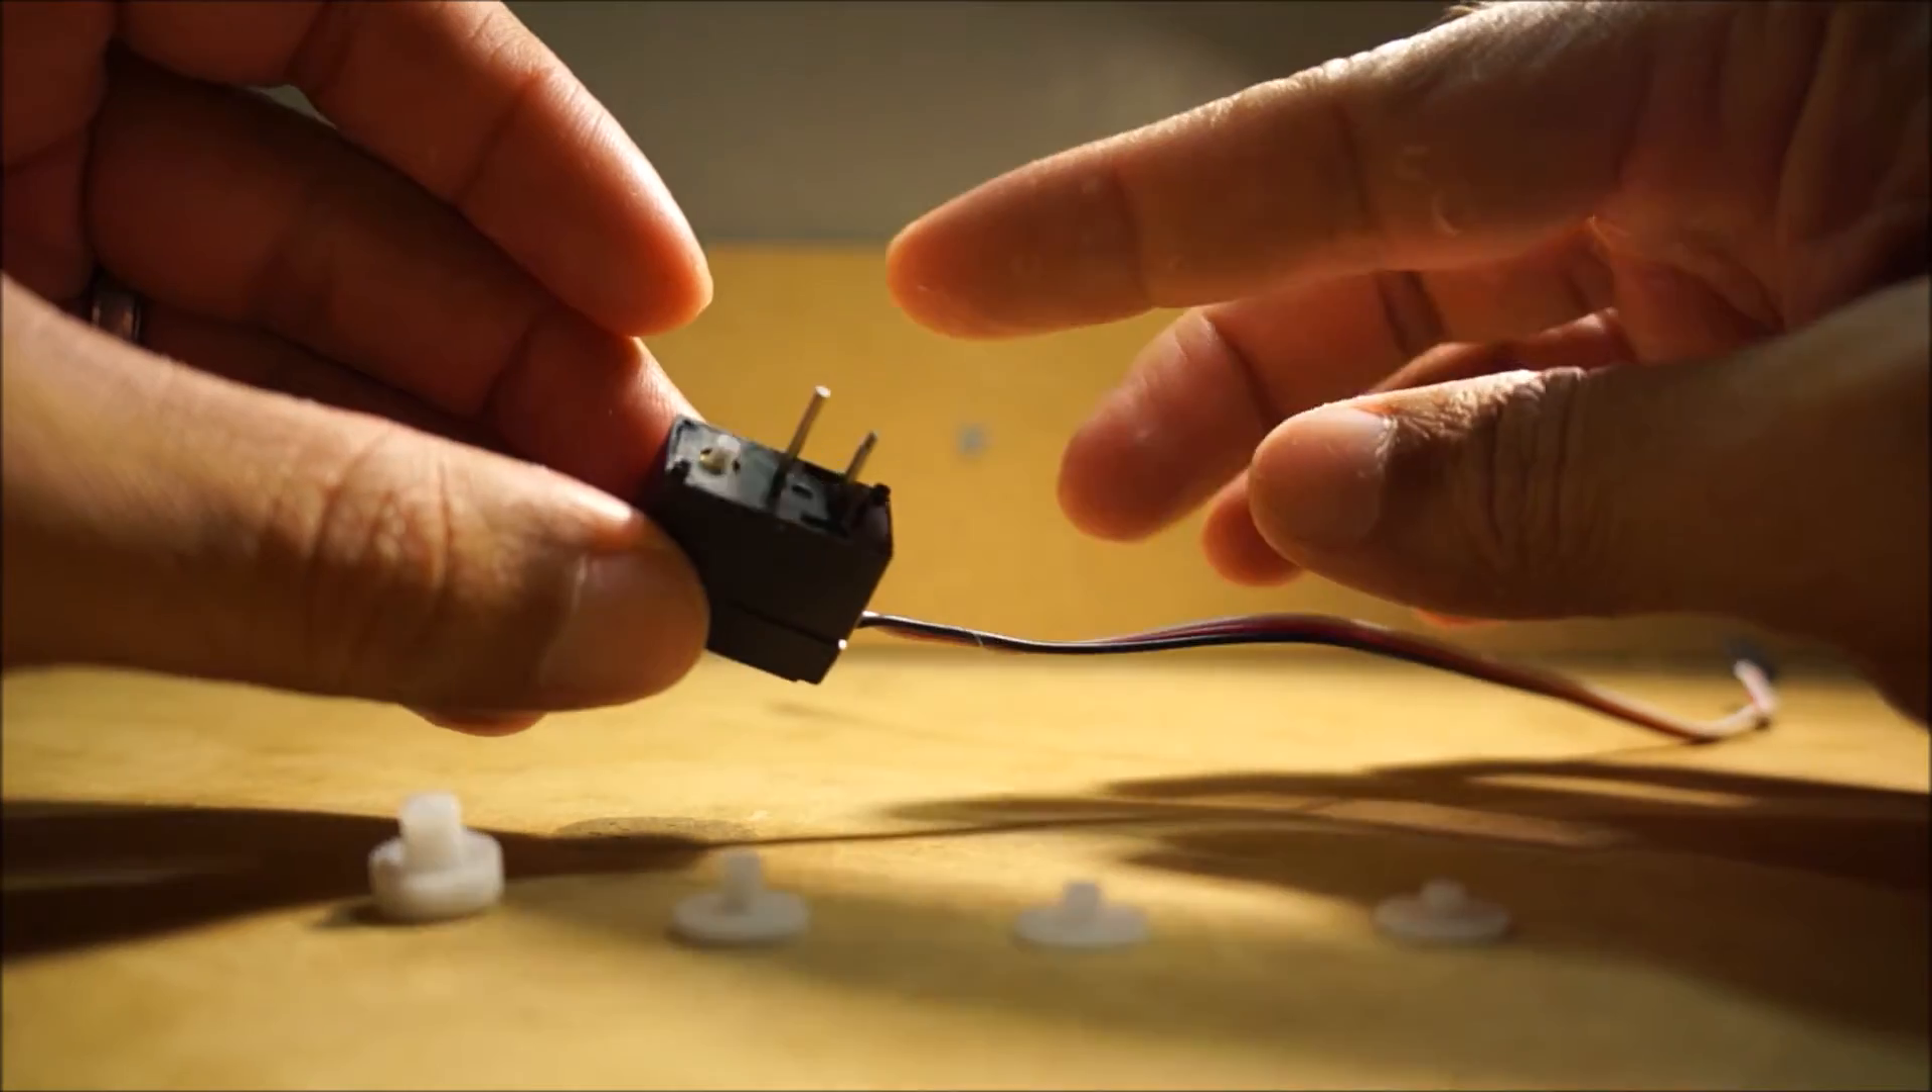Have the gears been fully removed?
Yes.